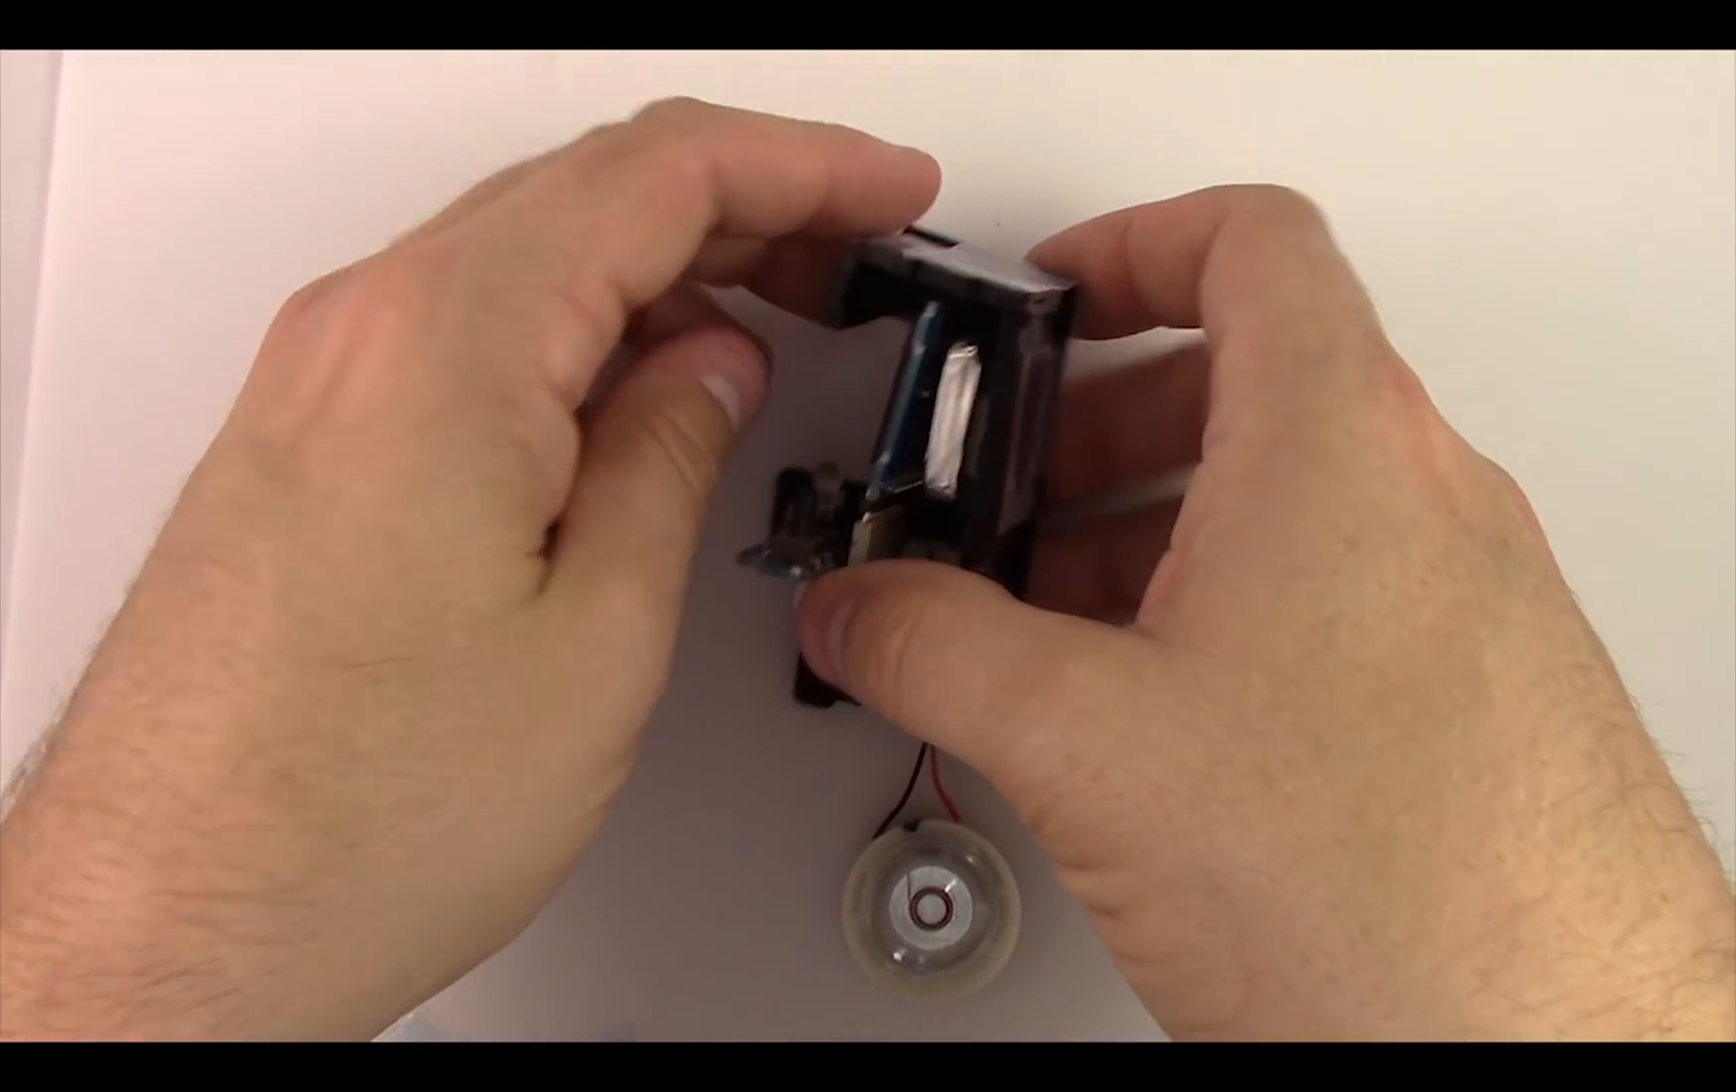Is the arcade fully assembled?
No.